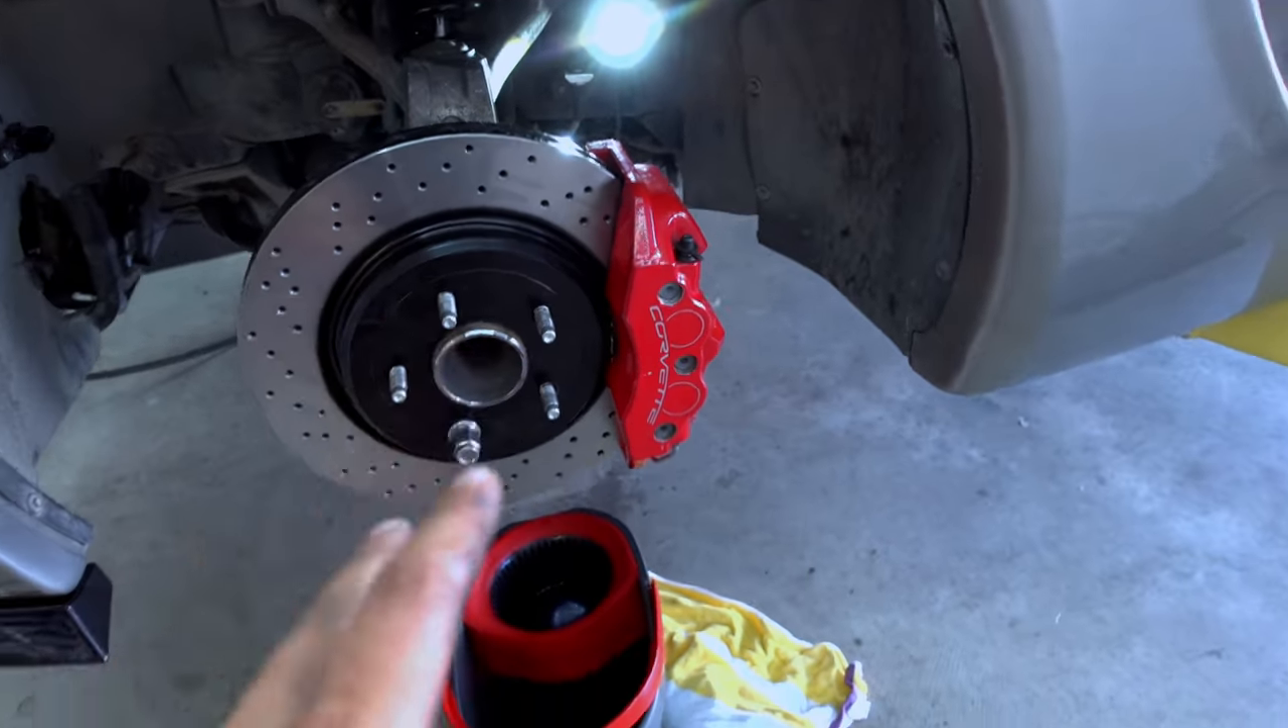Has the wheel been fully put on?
No.